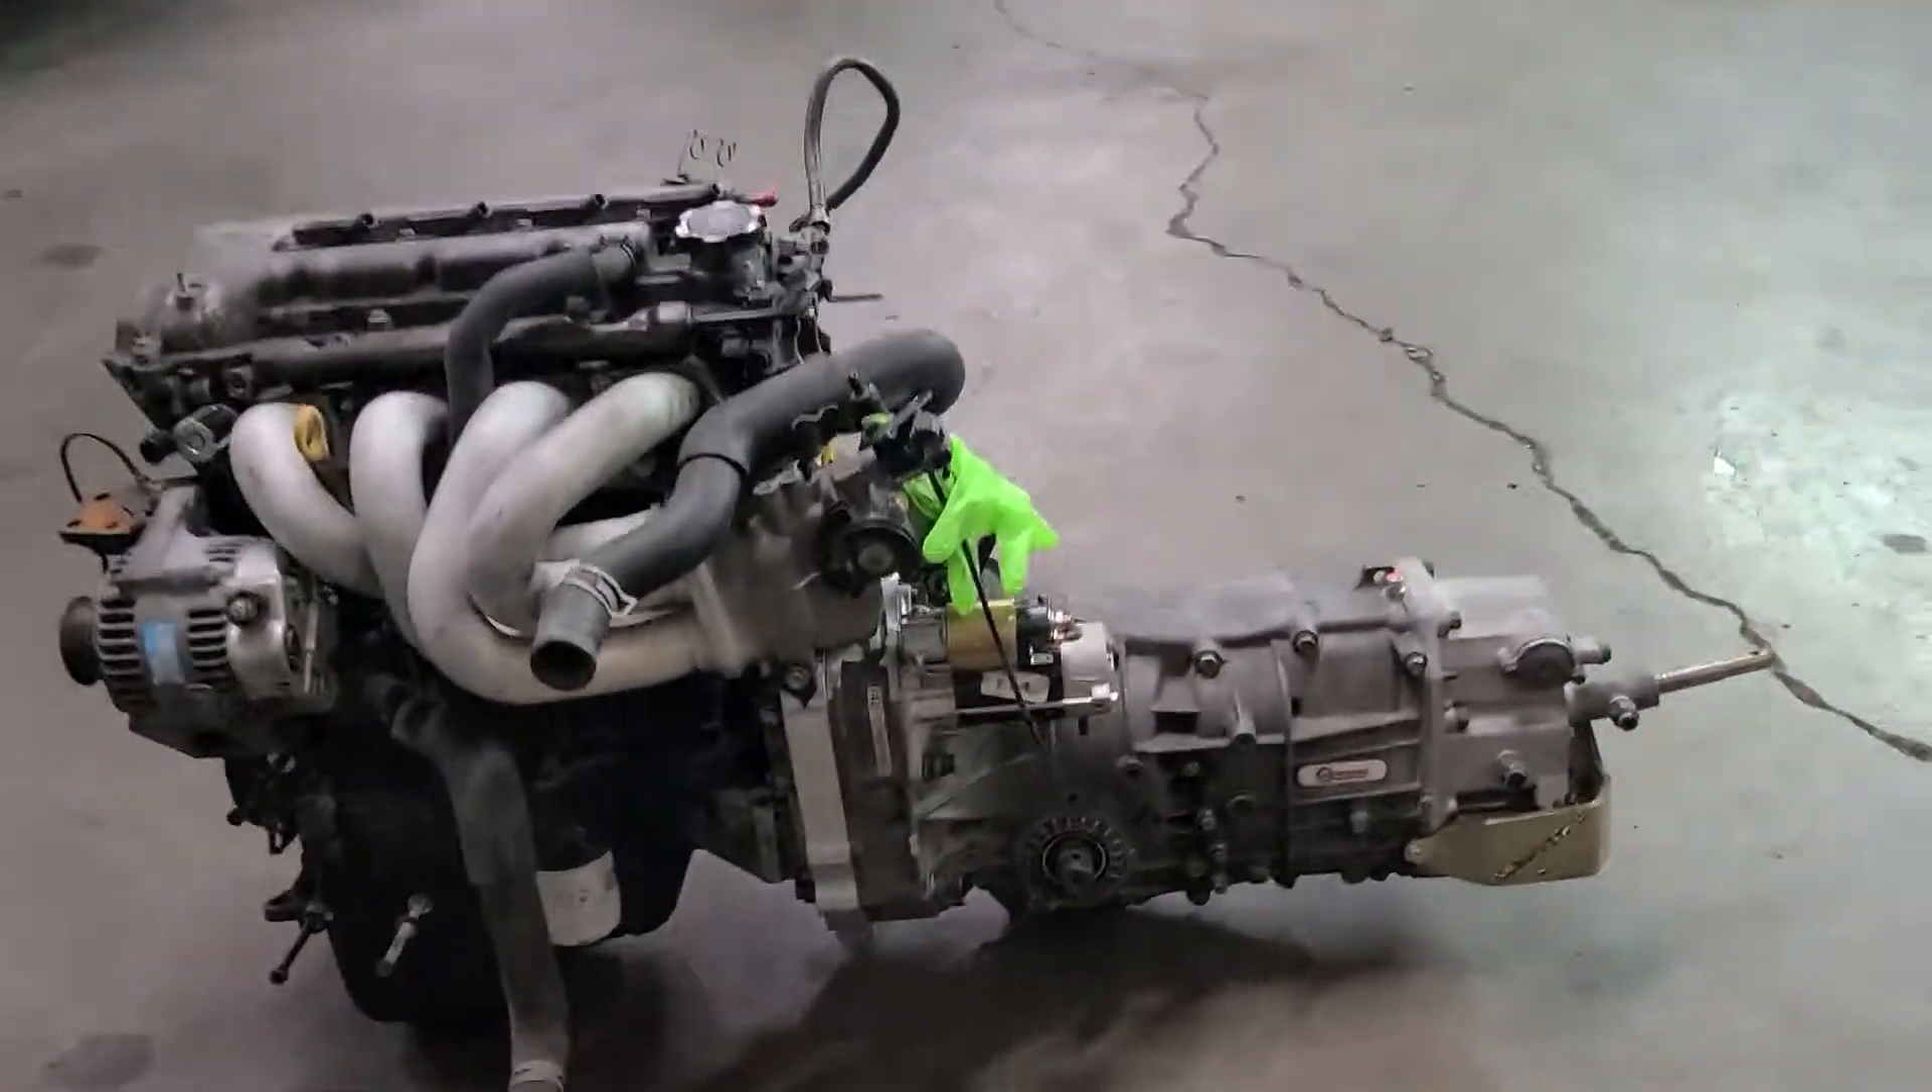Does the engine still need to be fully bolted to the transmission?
No.